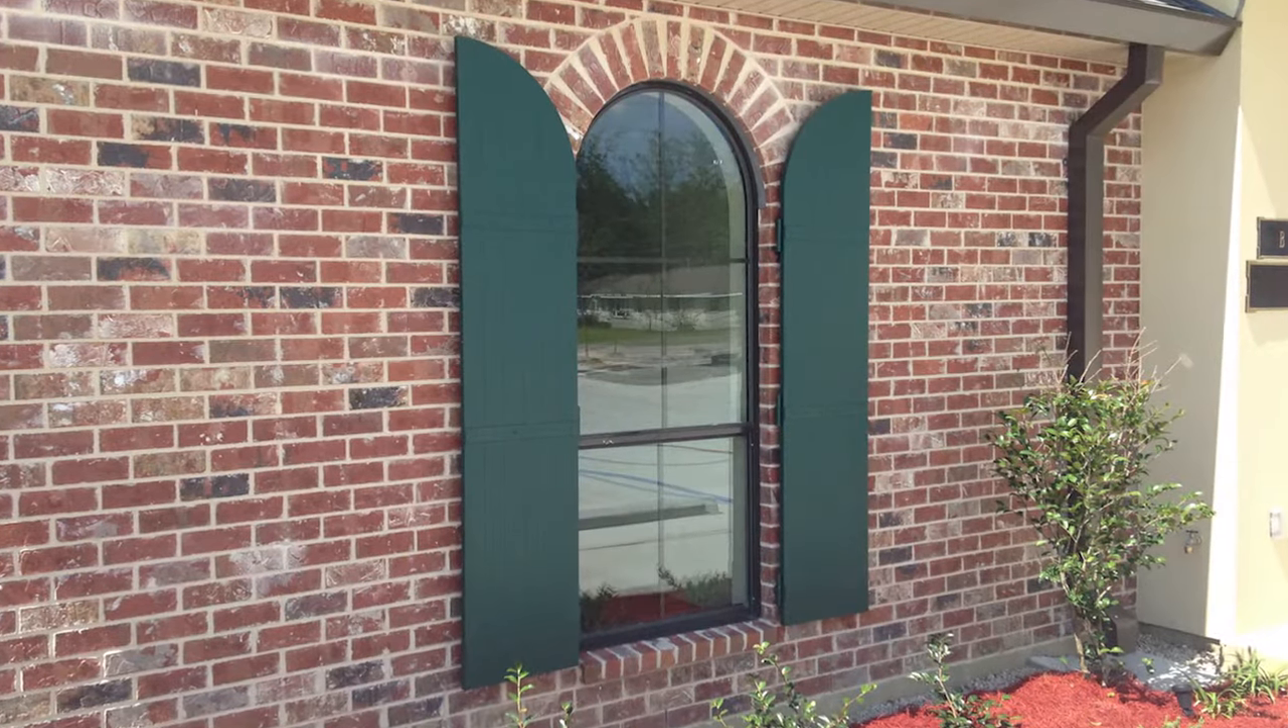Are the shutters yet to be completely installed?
No.